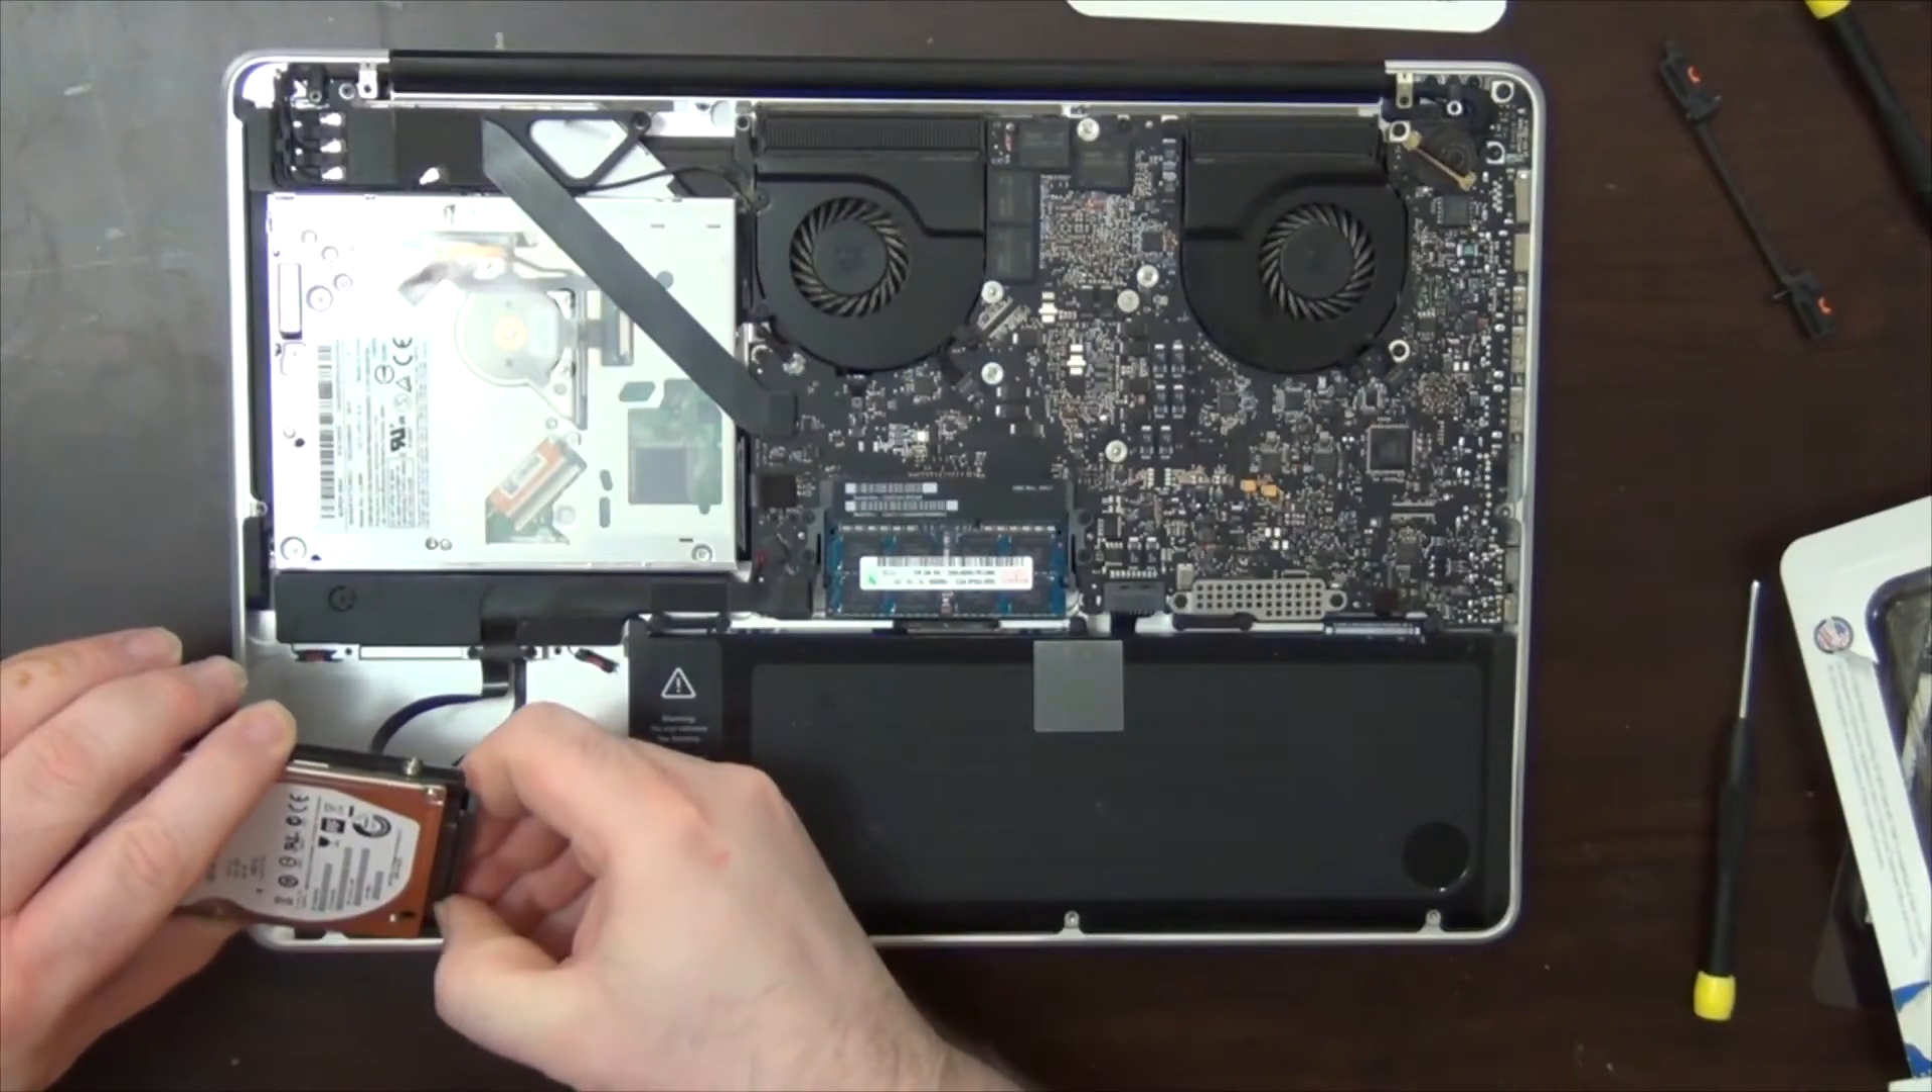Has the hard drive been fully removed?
No.